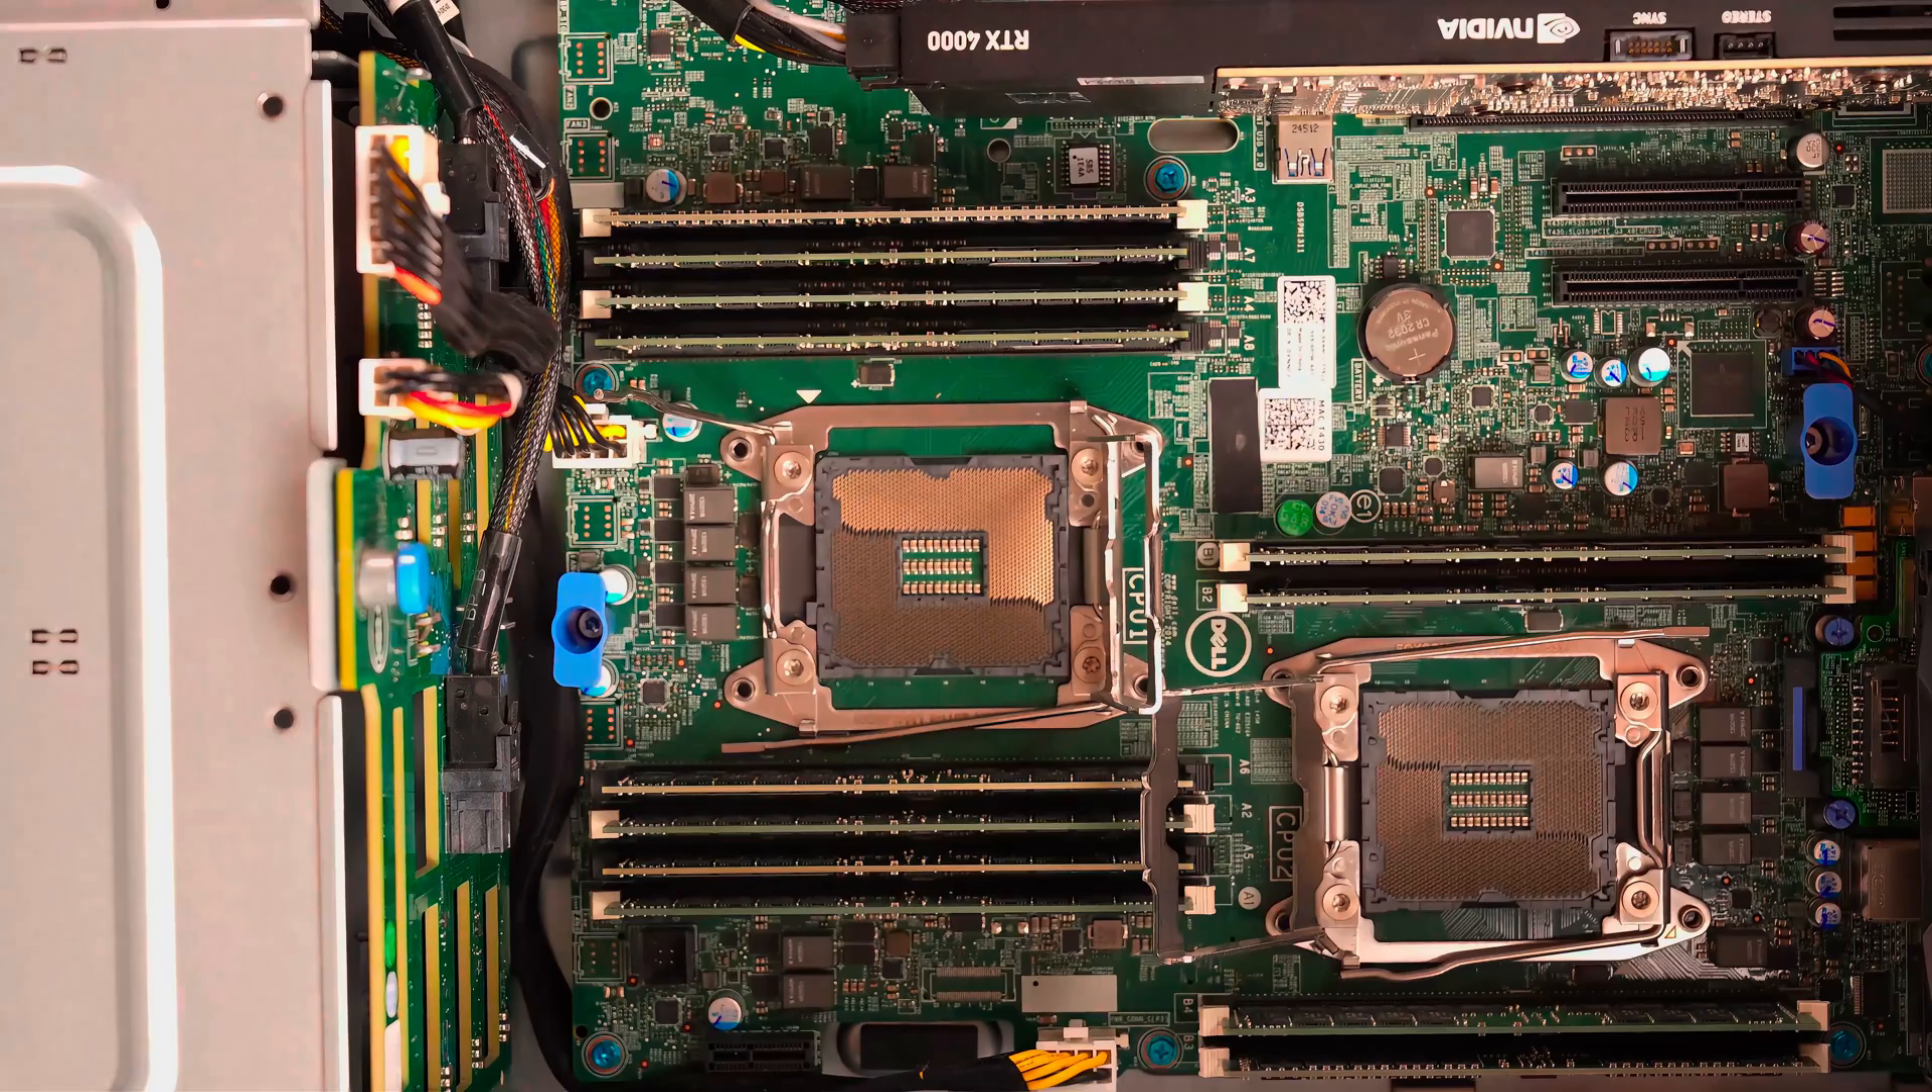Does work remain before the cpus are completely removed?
No.